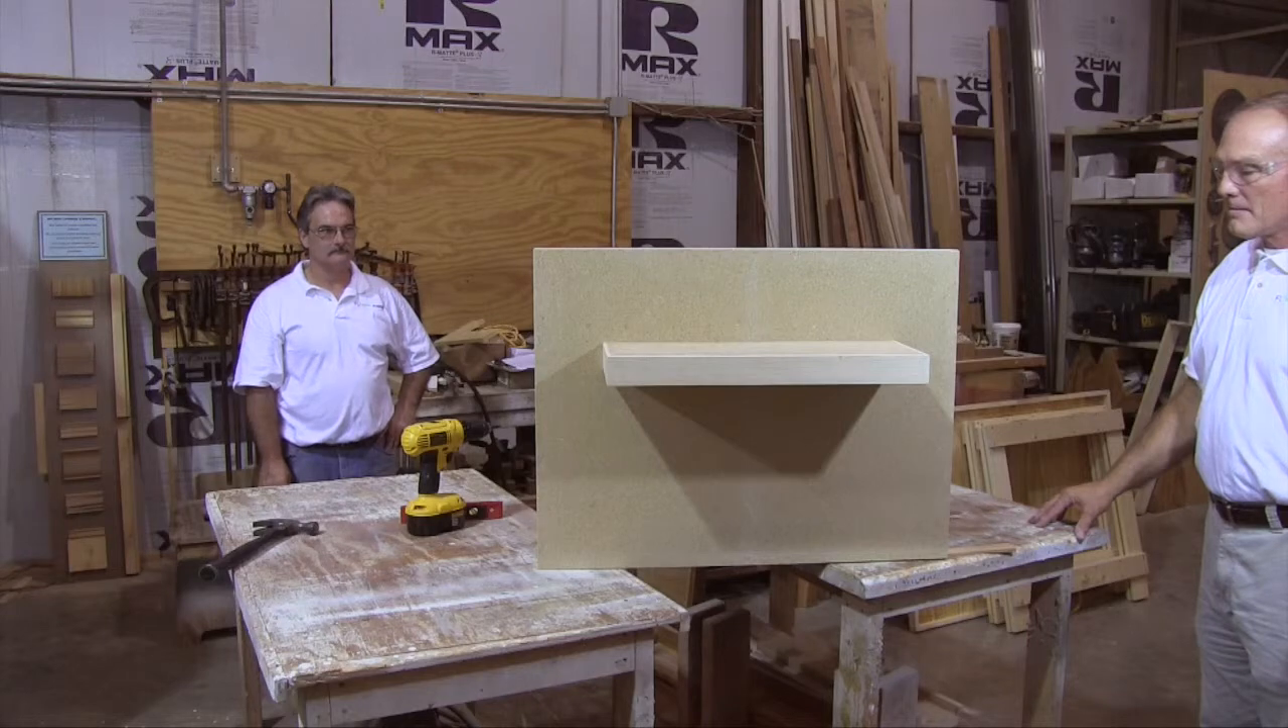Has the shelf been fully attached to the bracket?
Yes.